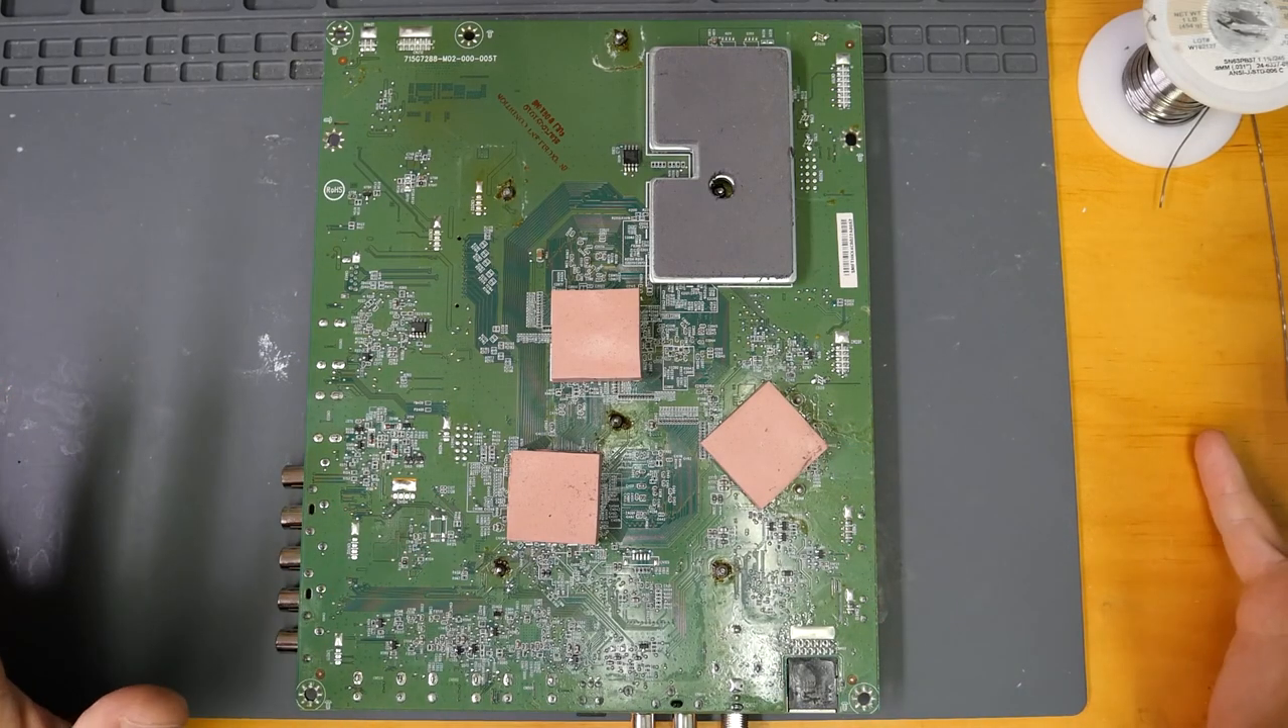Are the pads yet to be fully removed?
Yes.